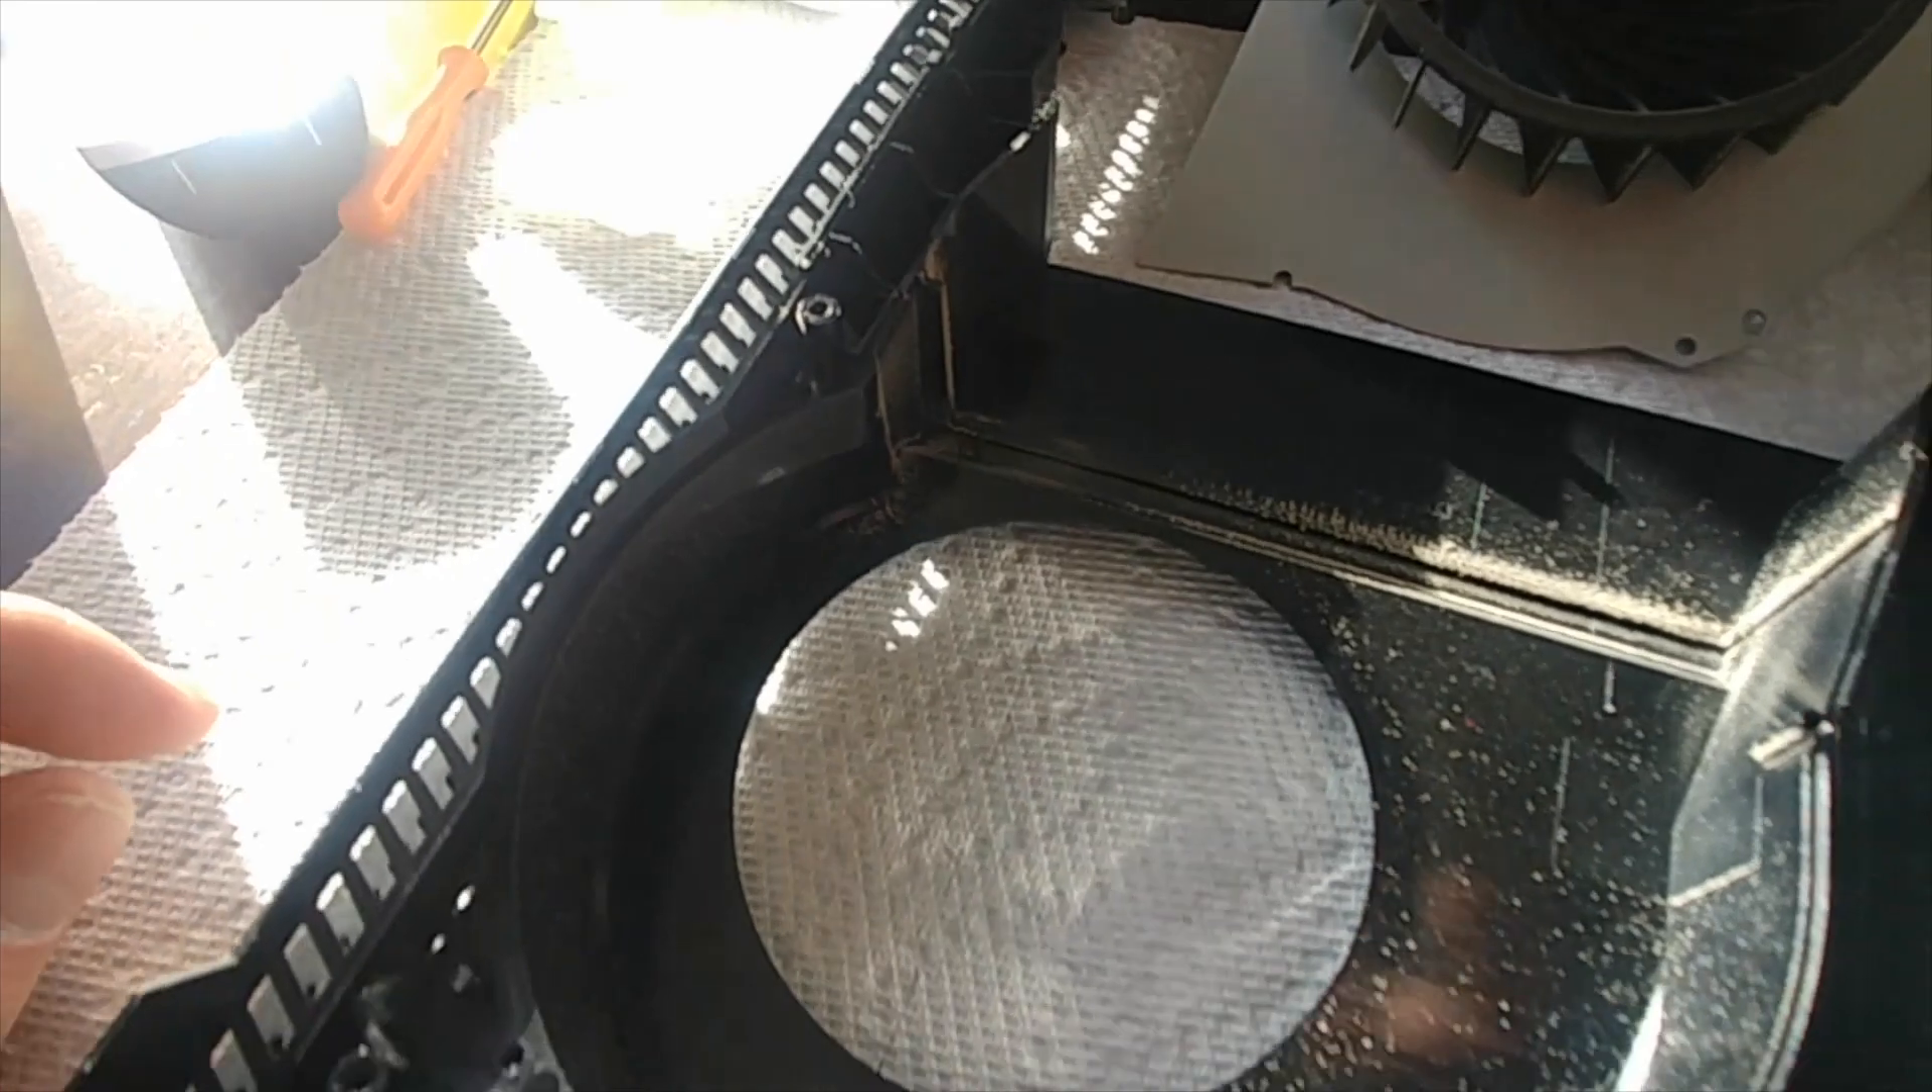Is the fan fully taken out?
Yes.